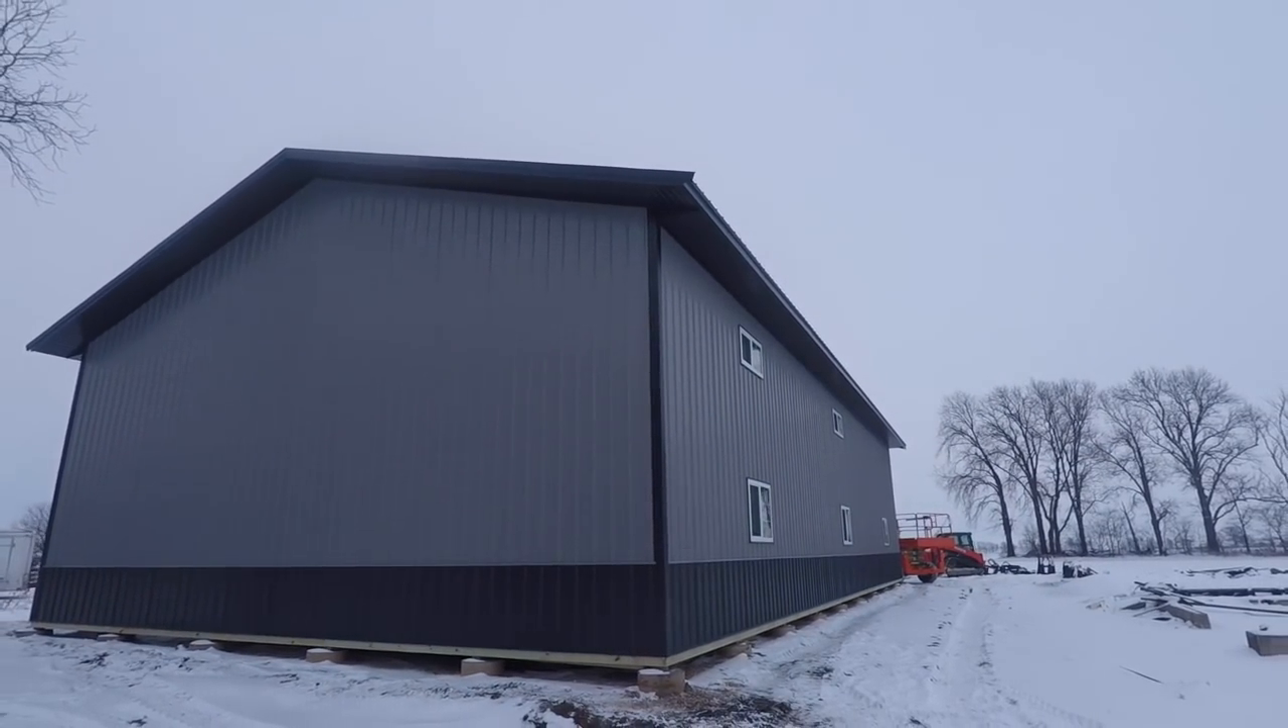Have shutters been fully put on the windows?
No.